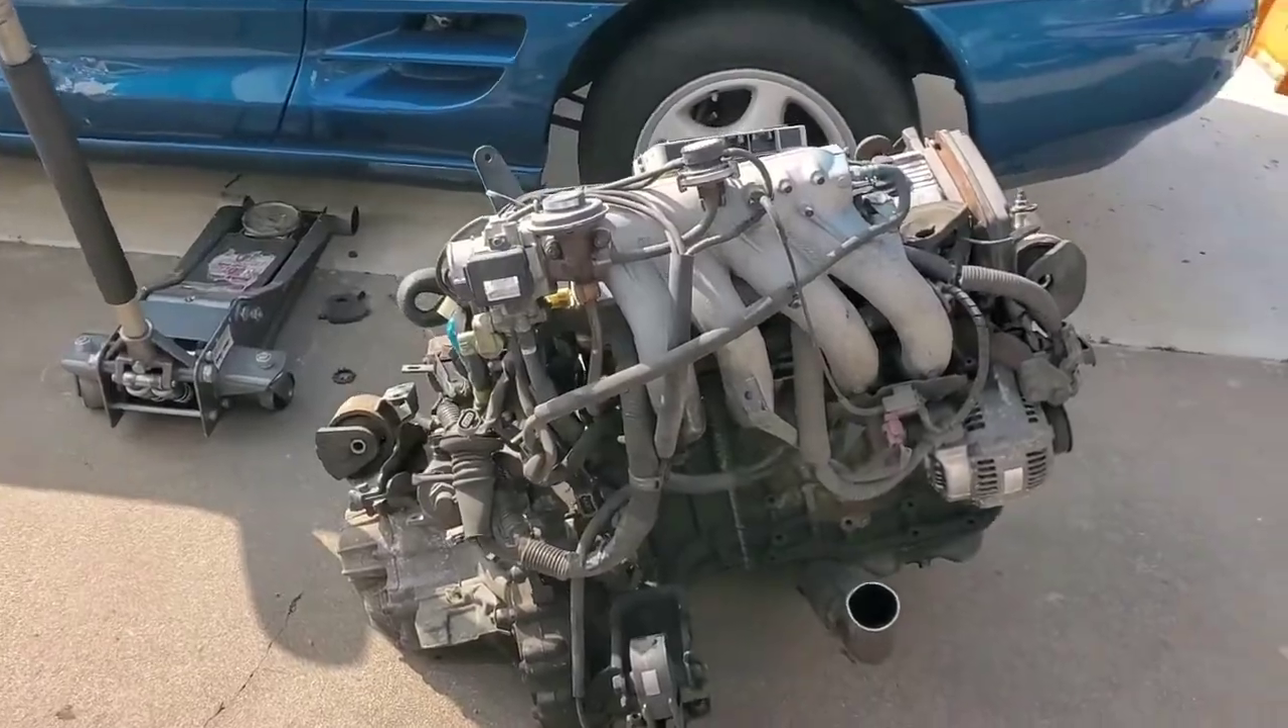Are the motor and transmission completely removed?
Yes.